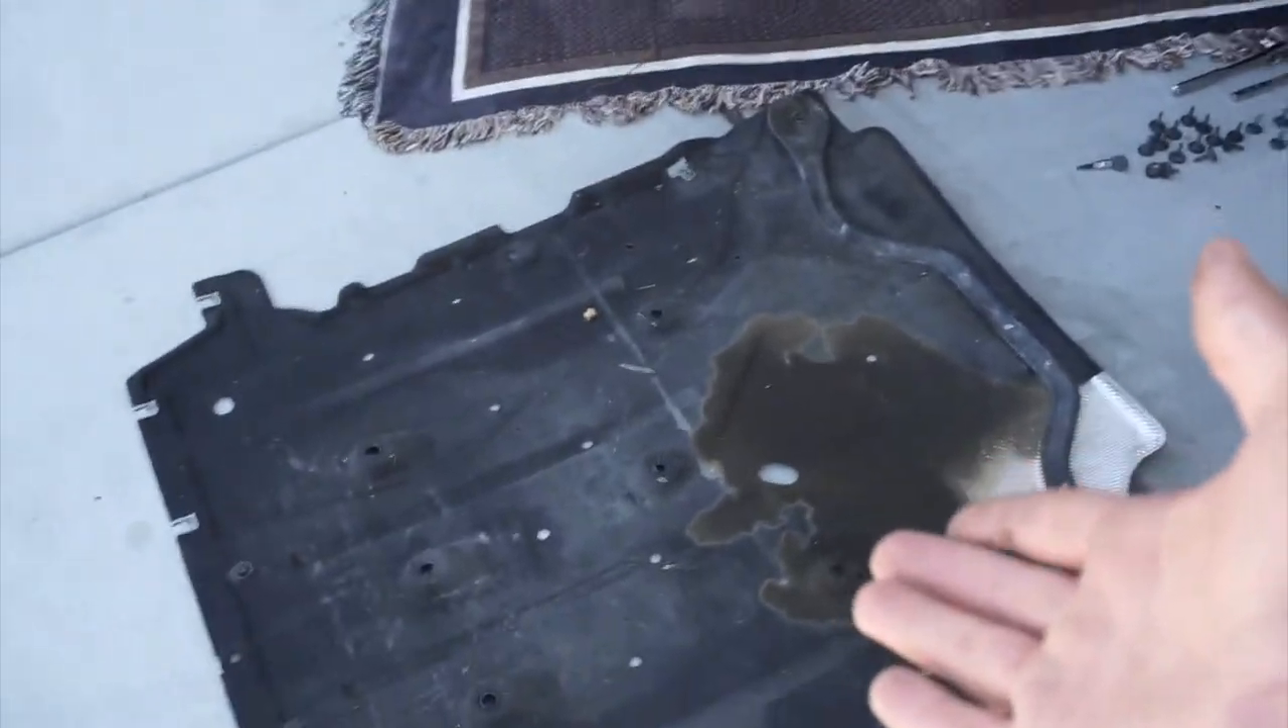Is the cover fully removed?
Yes.